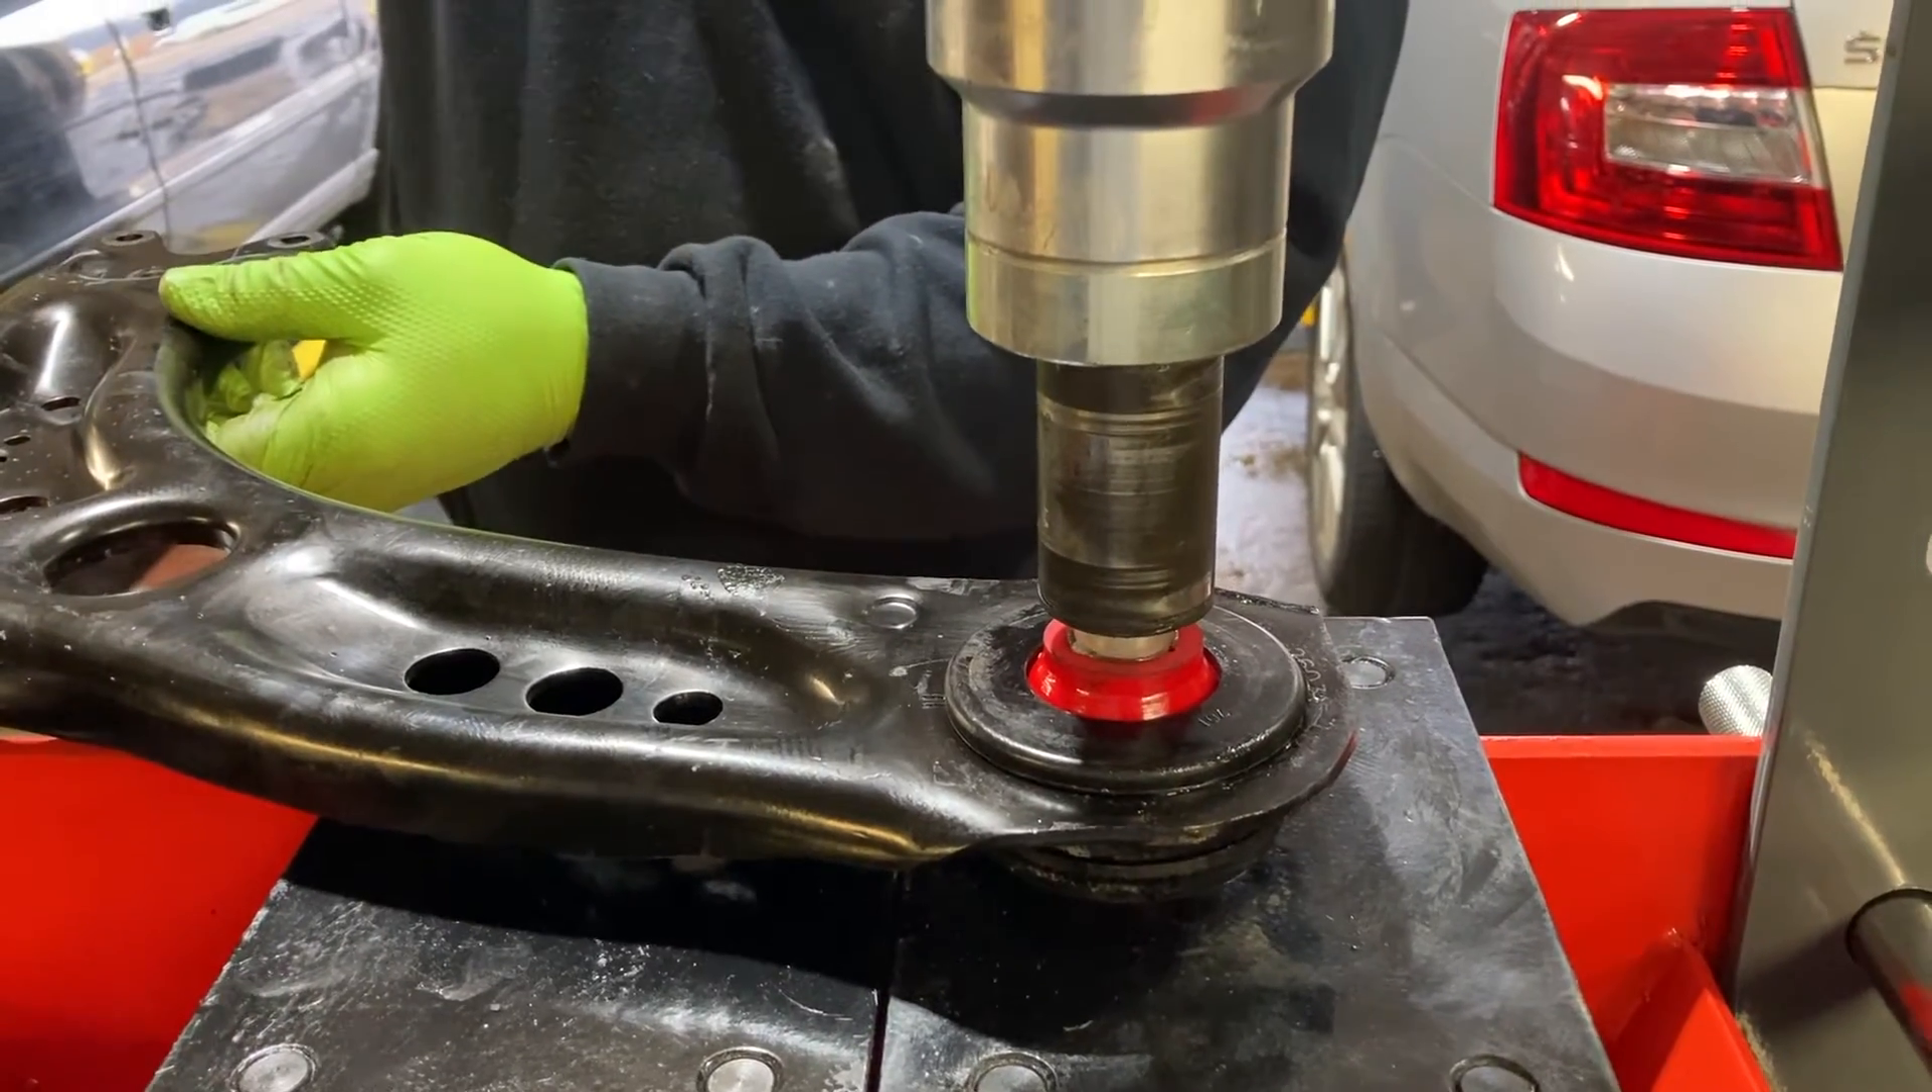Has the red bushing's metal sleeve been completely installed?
No.